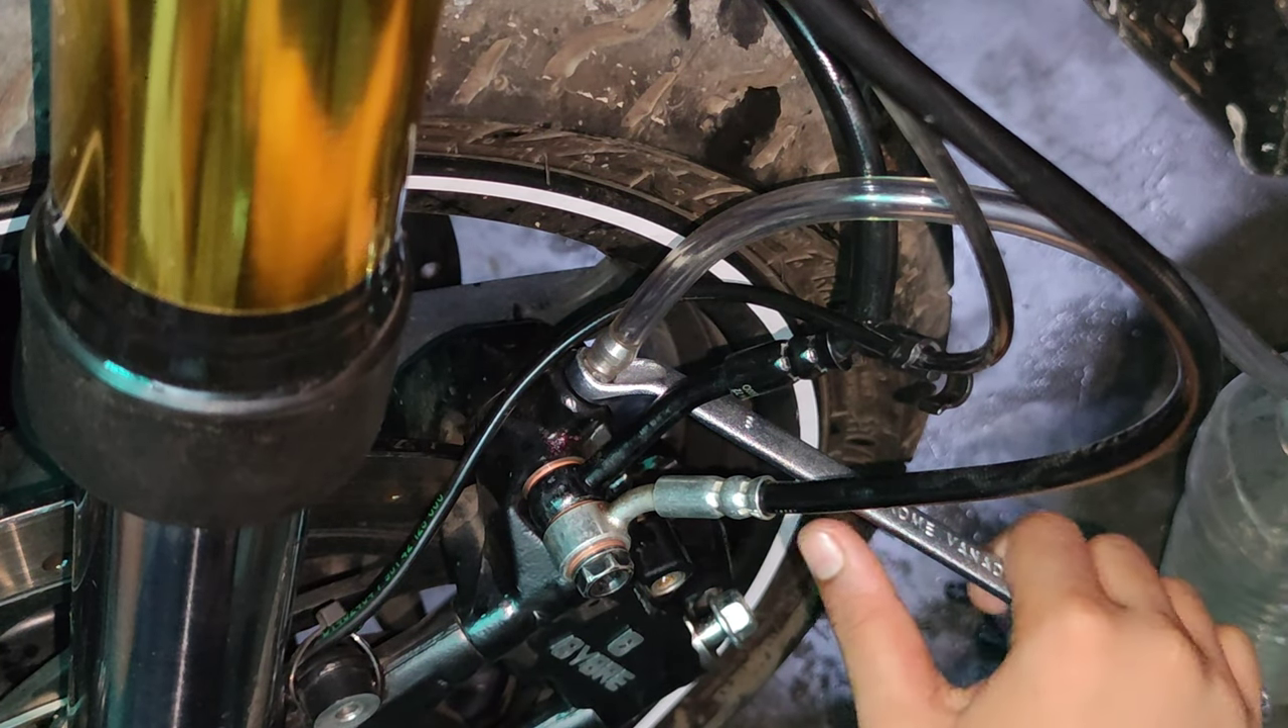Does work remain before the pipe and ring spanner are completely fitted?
No.